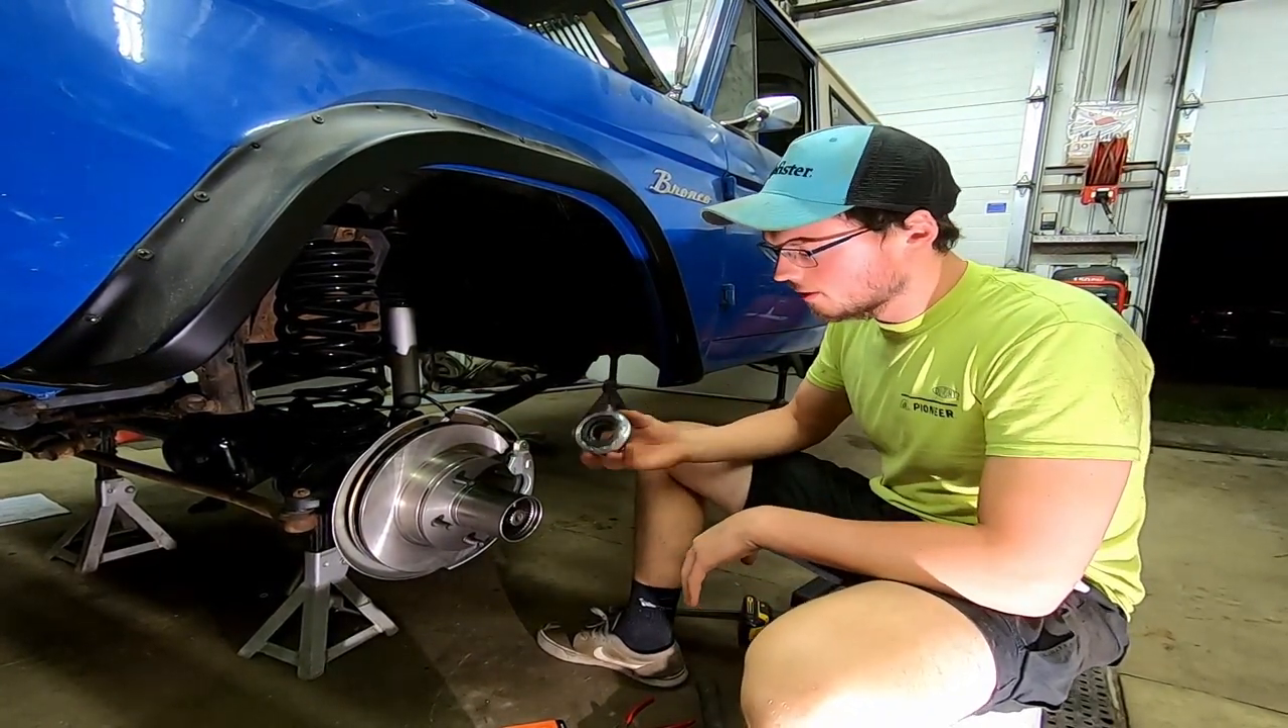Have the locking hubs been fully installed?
No.